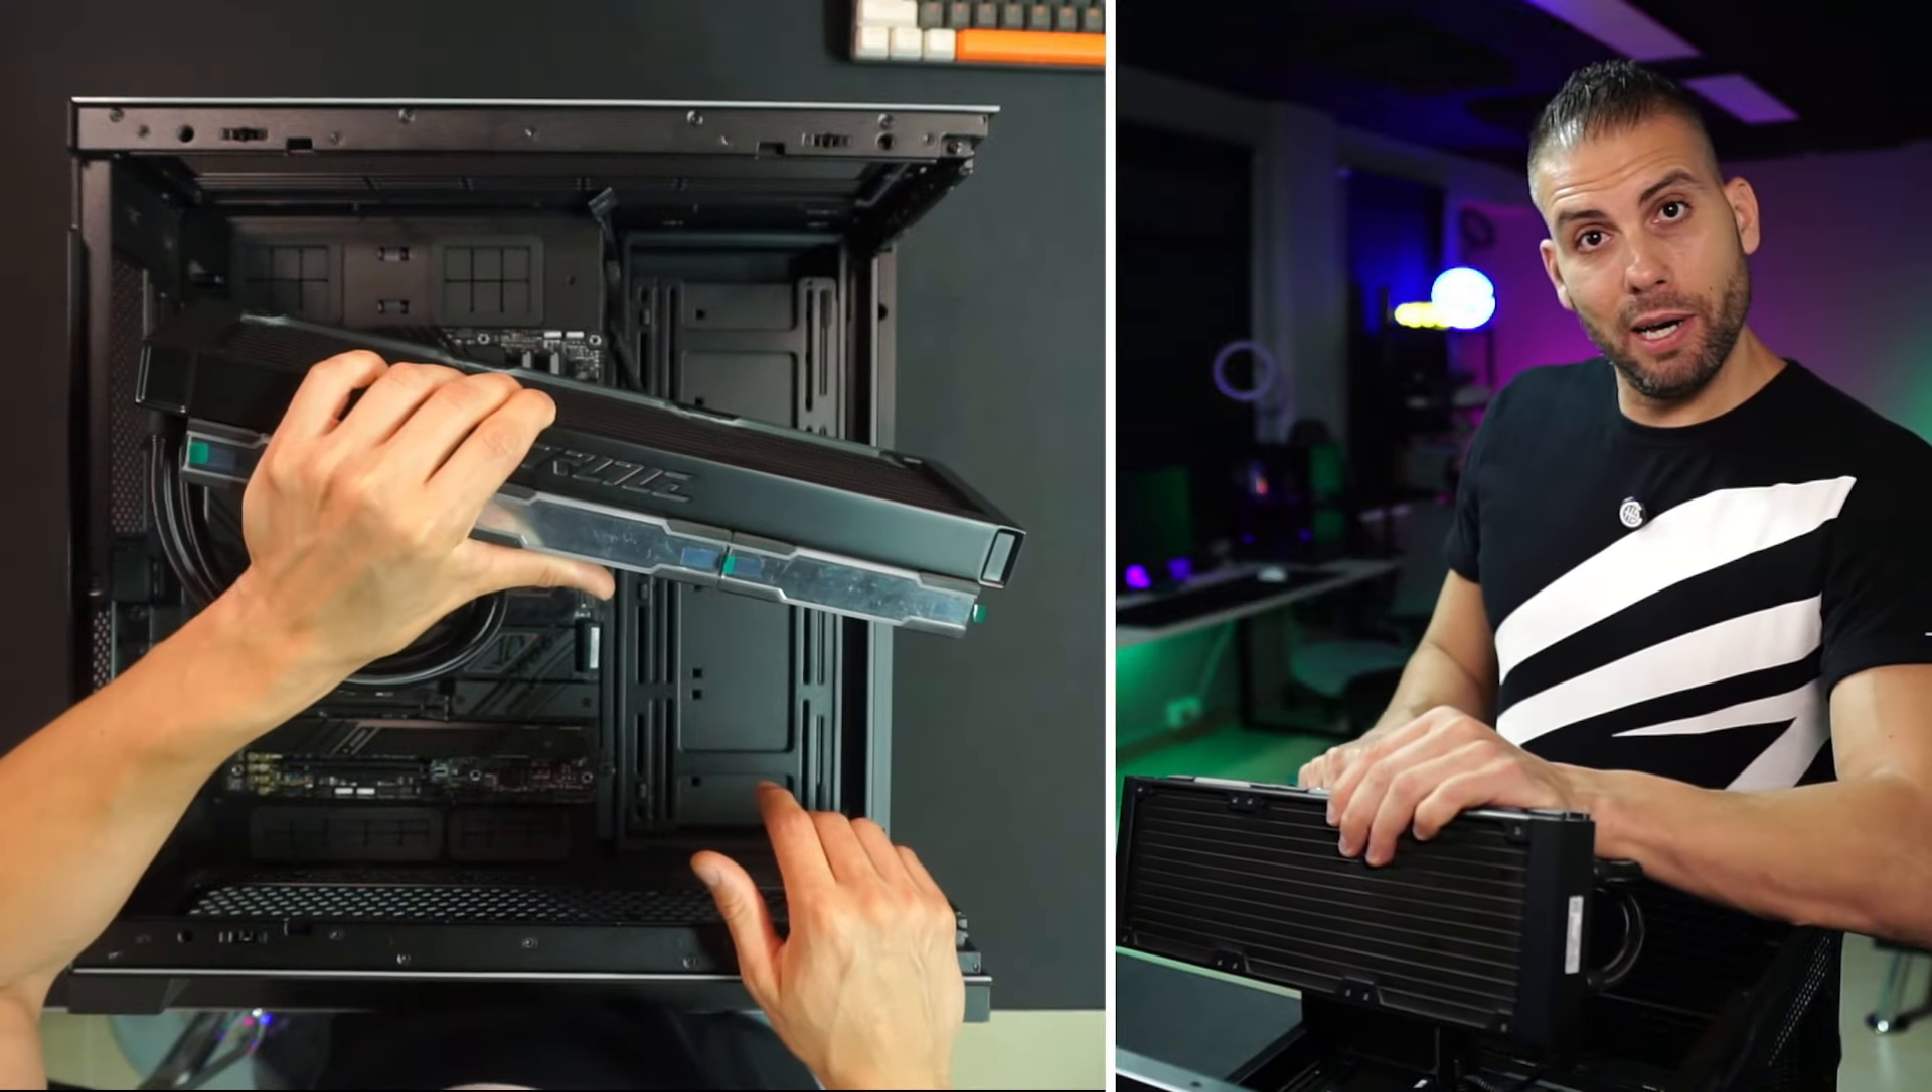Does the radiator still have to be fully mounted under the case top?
Yes.